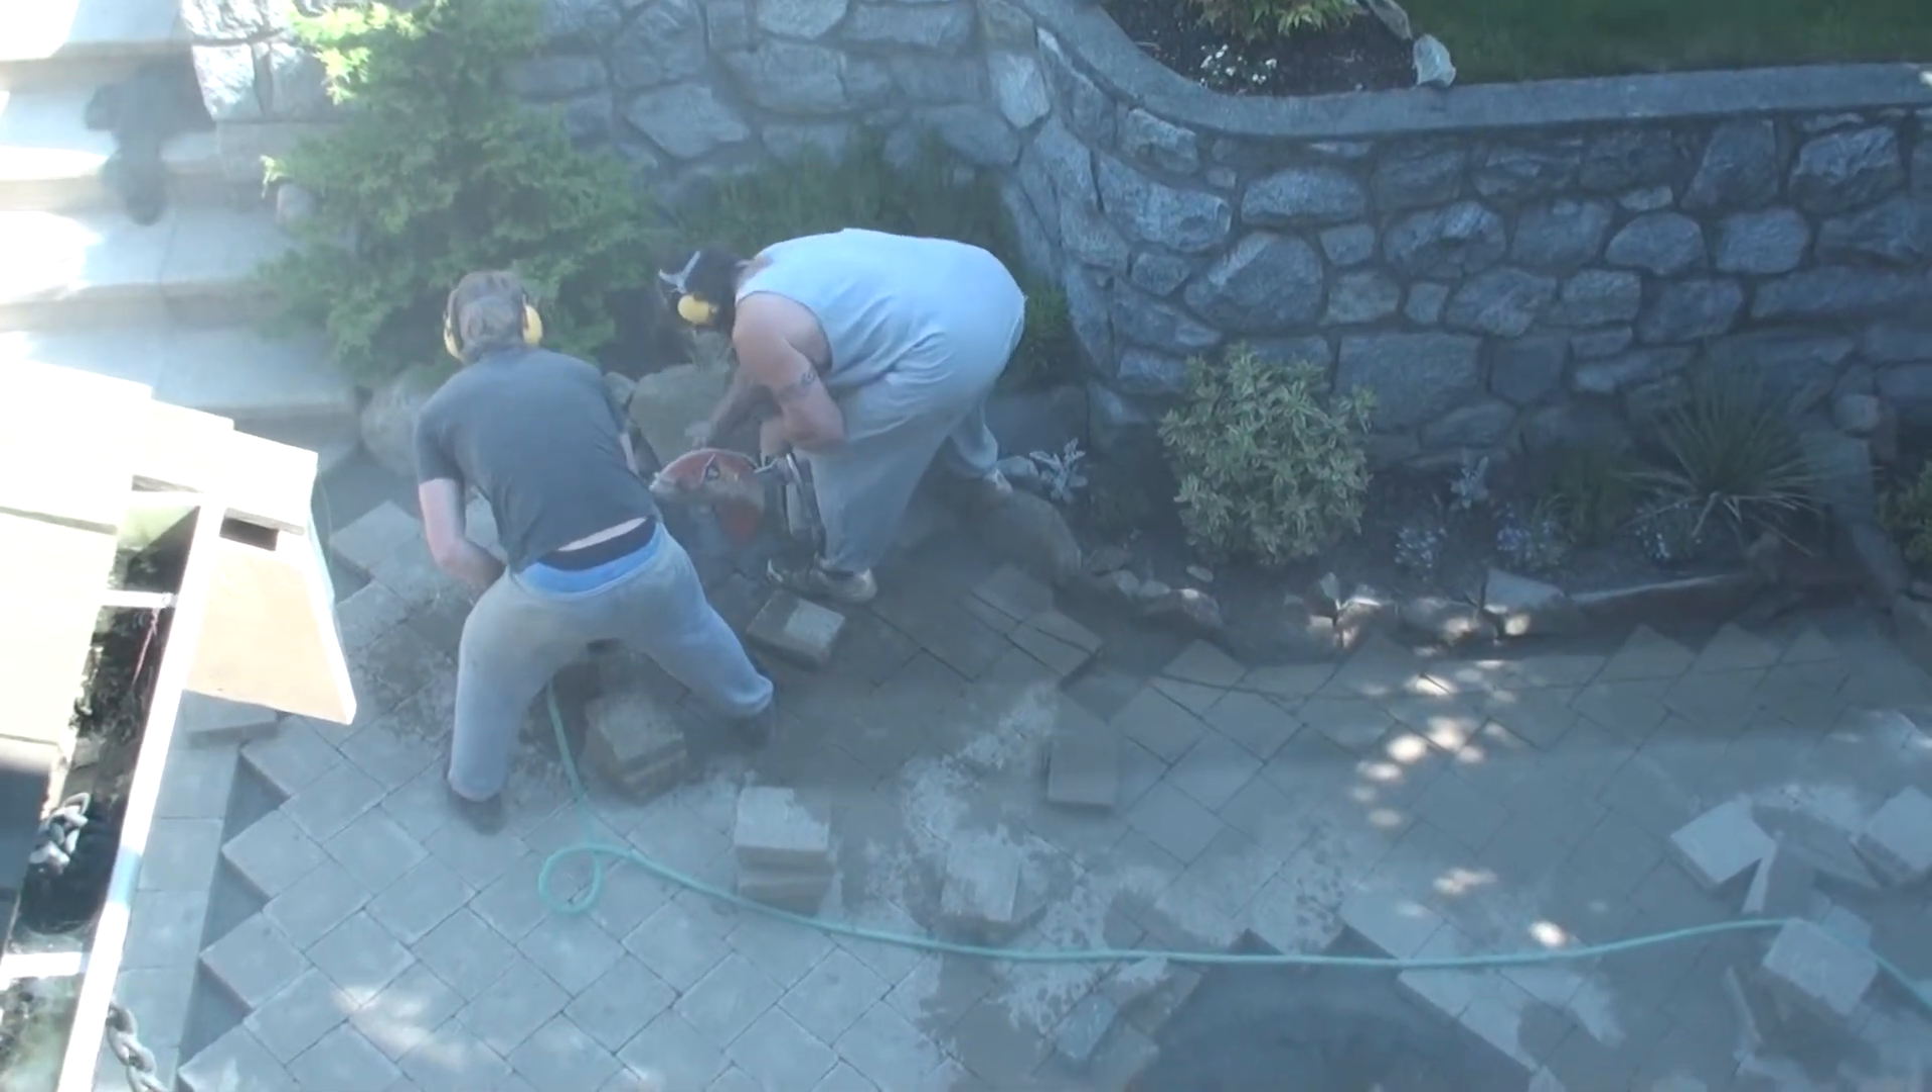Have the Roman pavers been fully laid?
No.